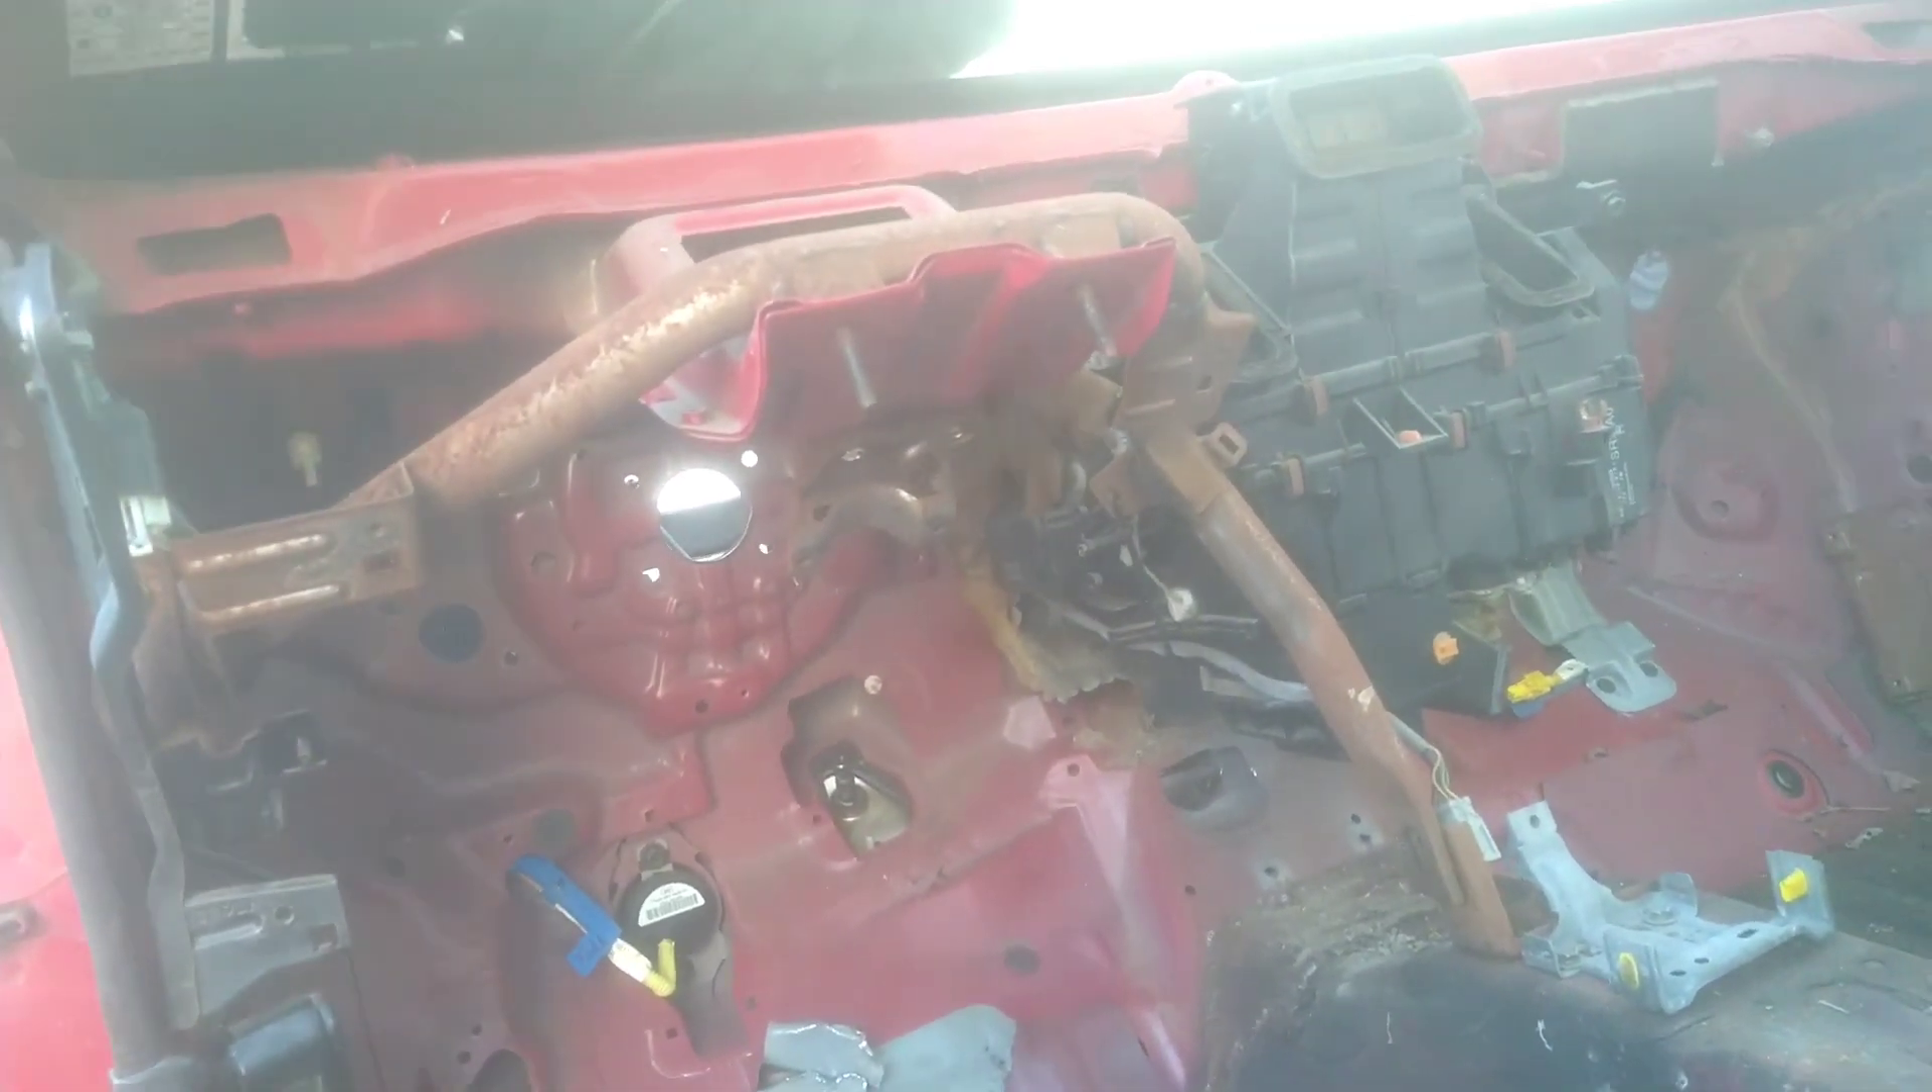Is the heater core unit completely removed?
No.